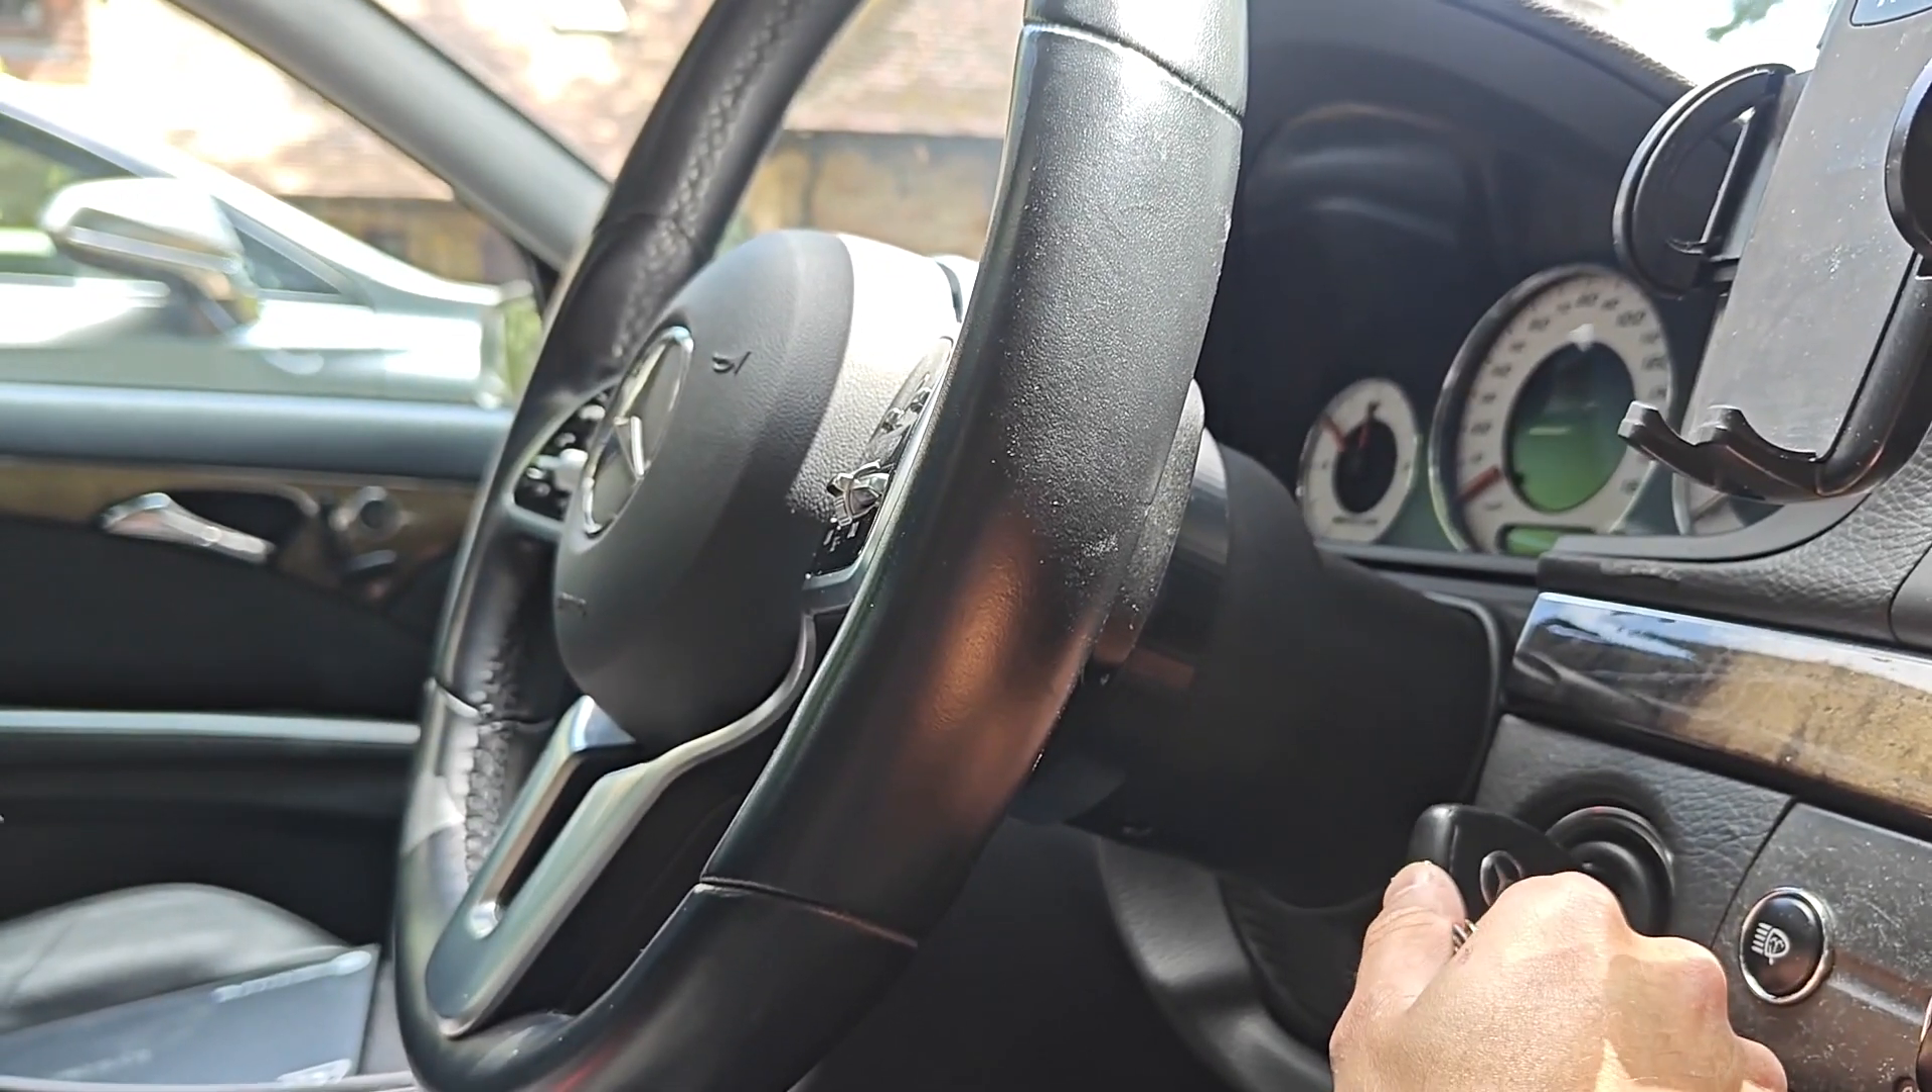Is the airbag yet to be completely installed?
No.